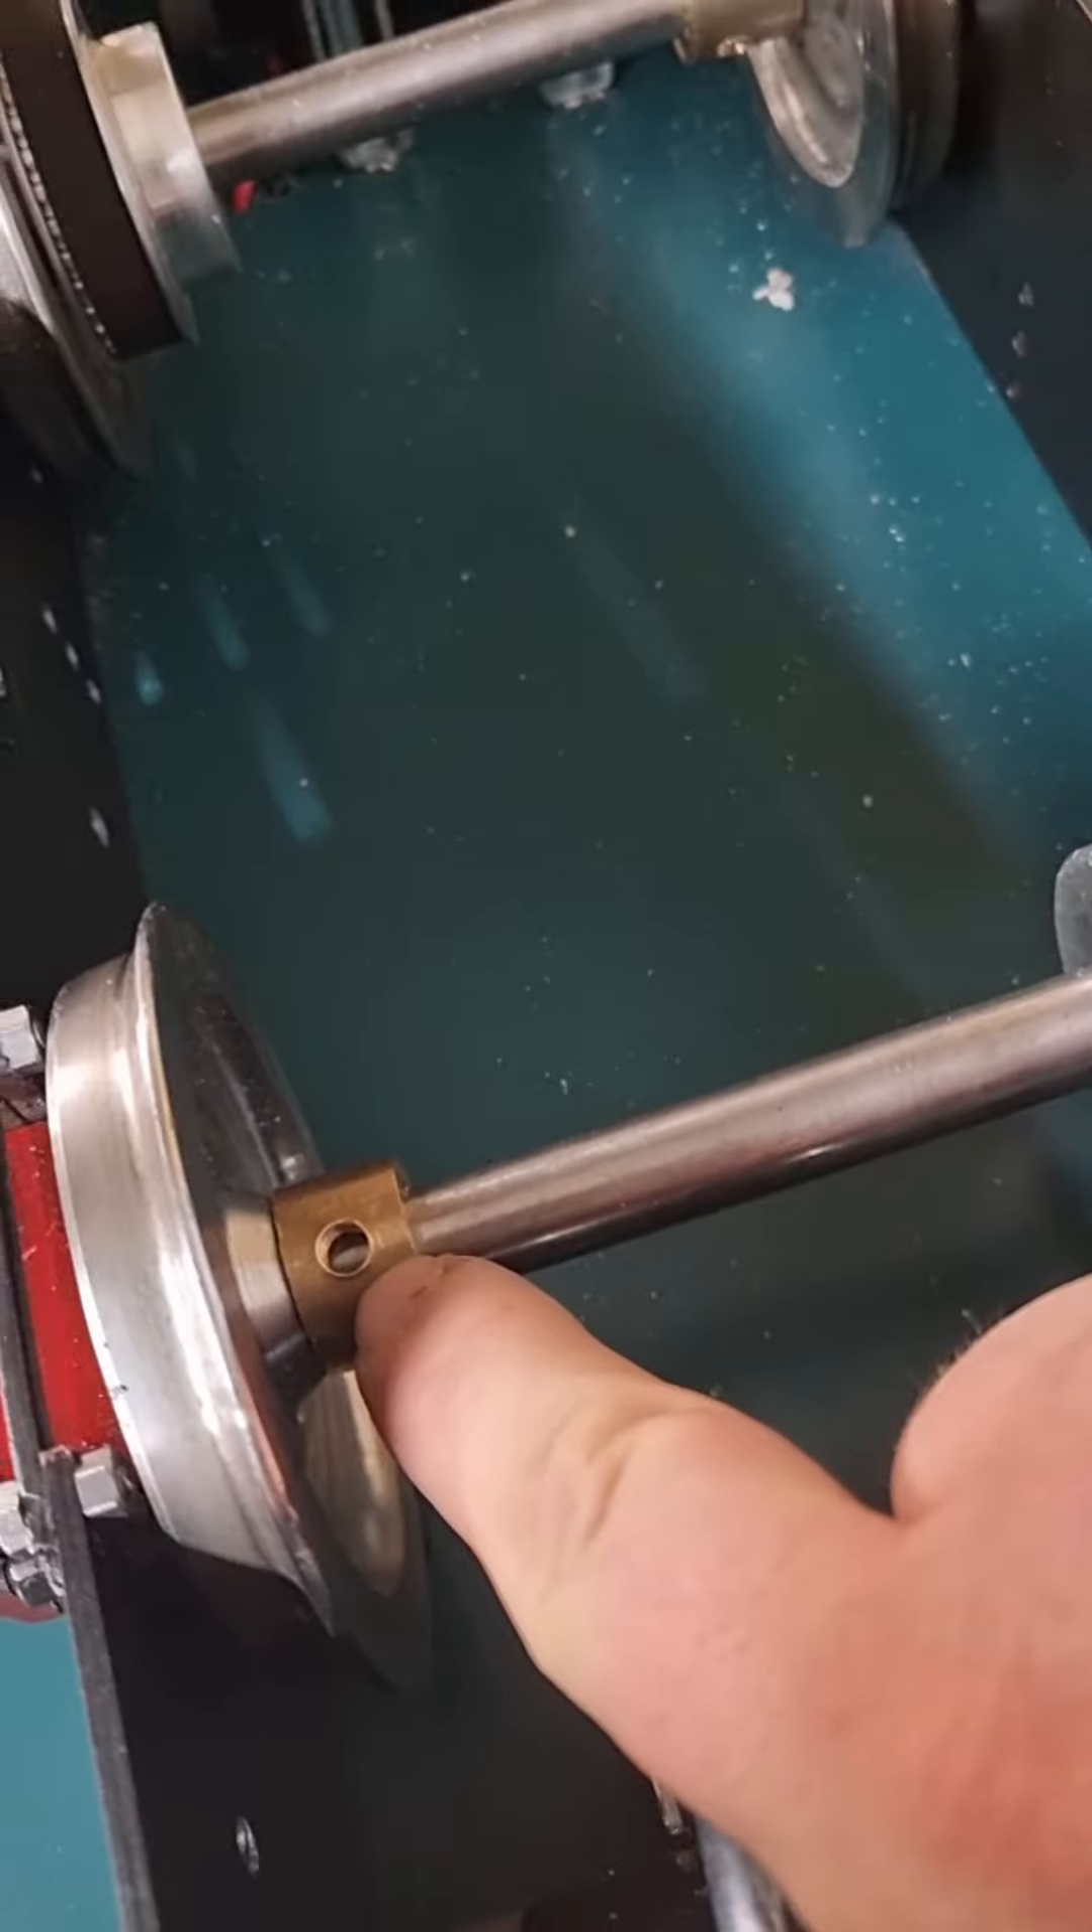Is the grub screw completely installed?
No.